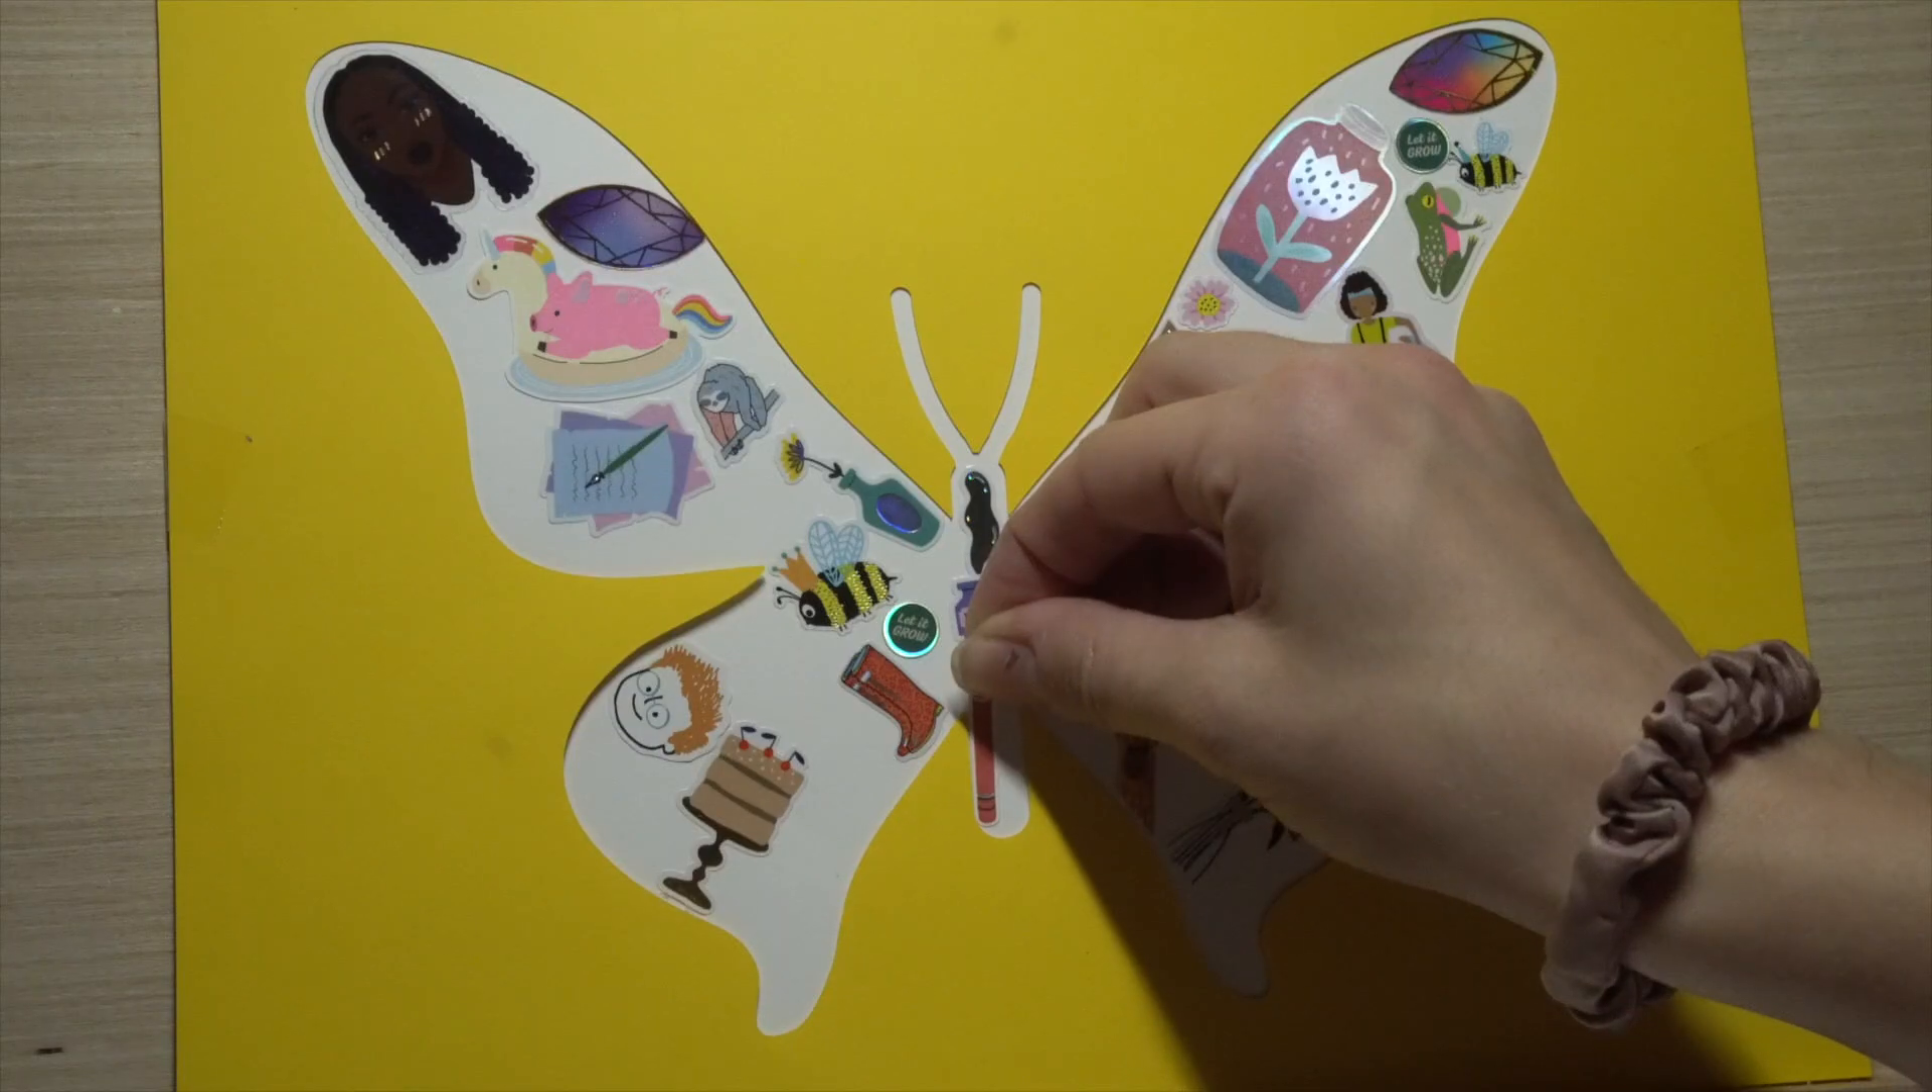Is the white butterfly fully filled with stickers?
No.